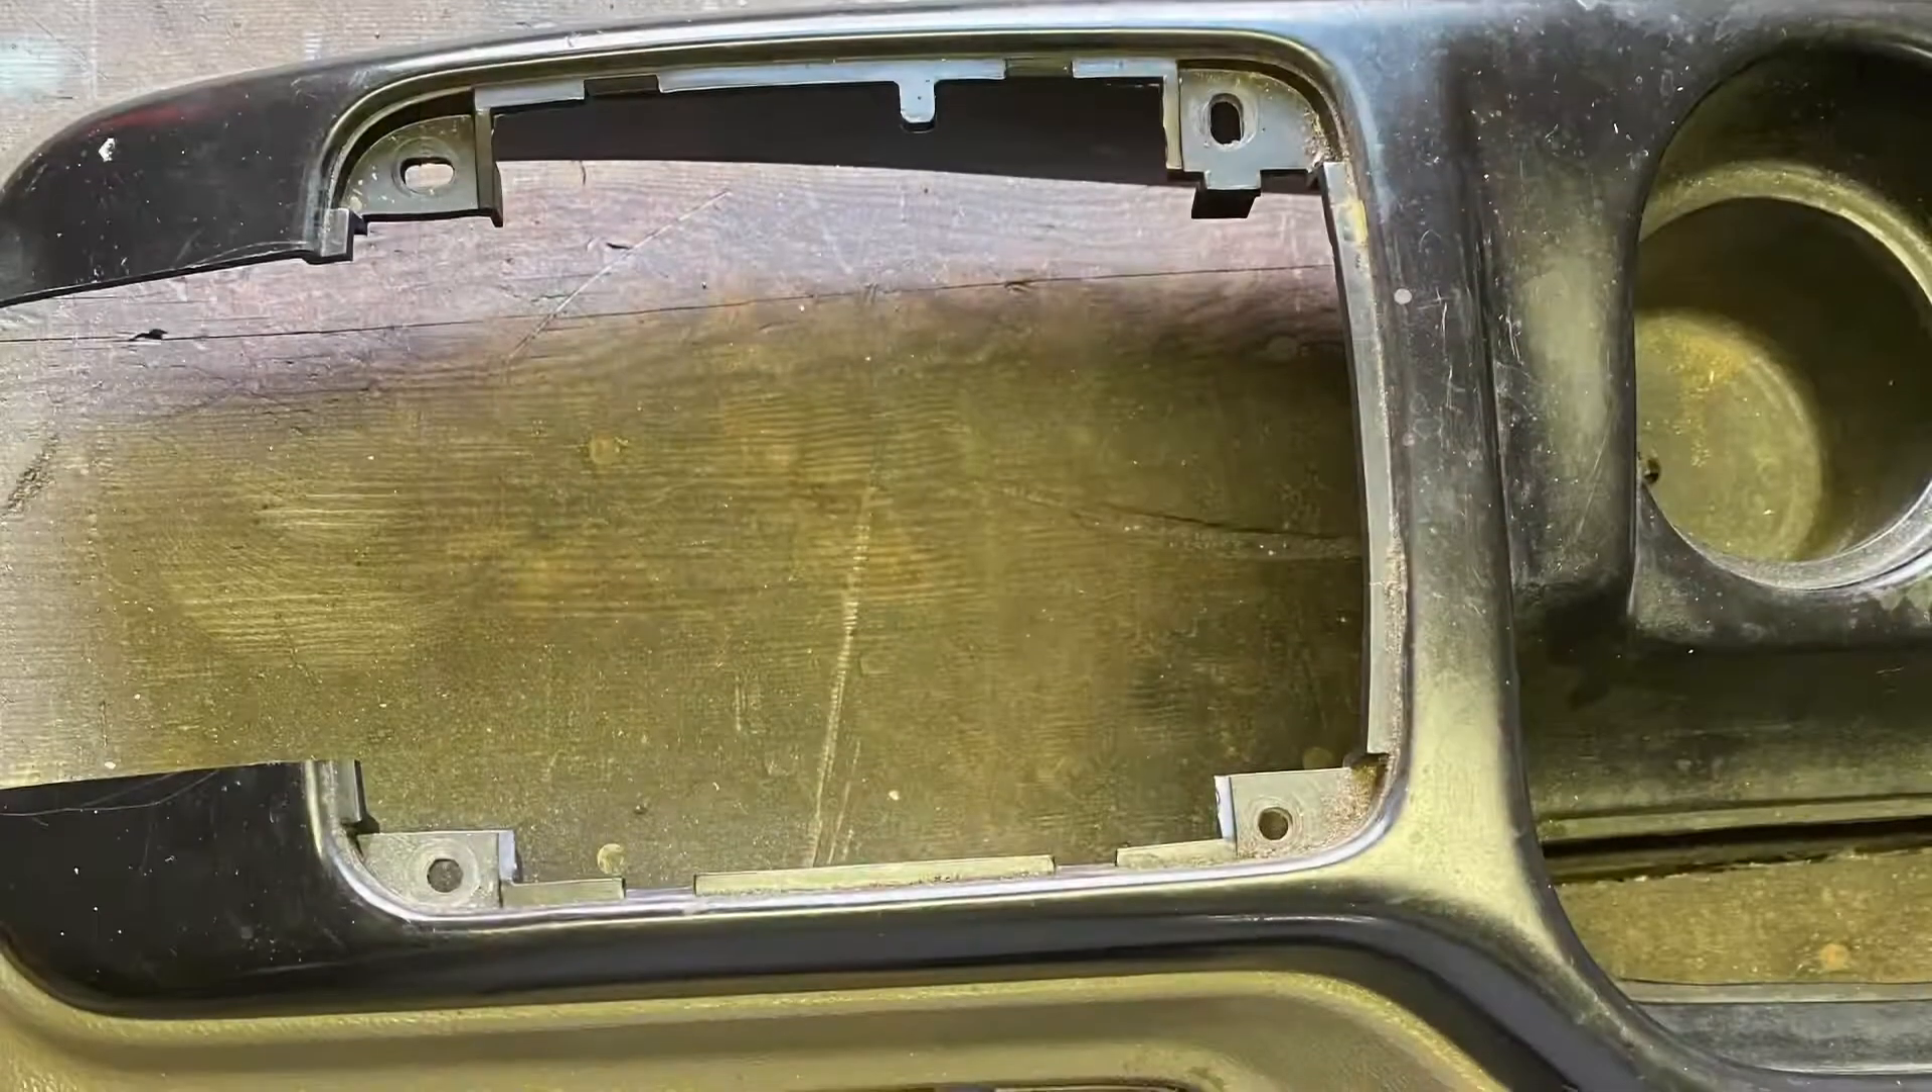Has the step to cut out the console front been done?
Yes.